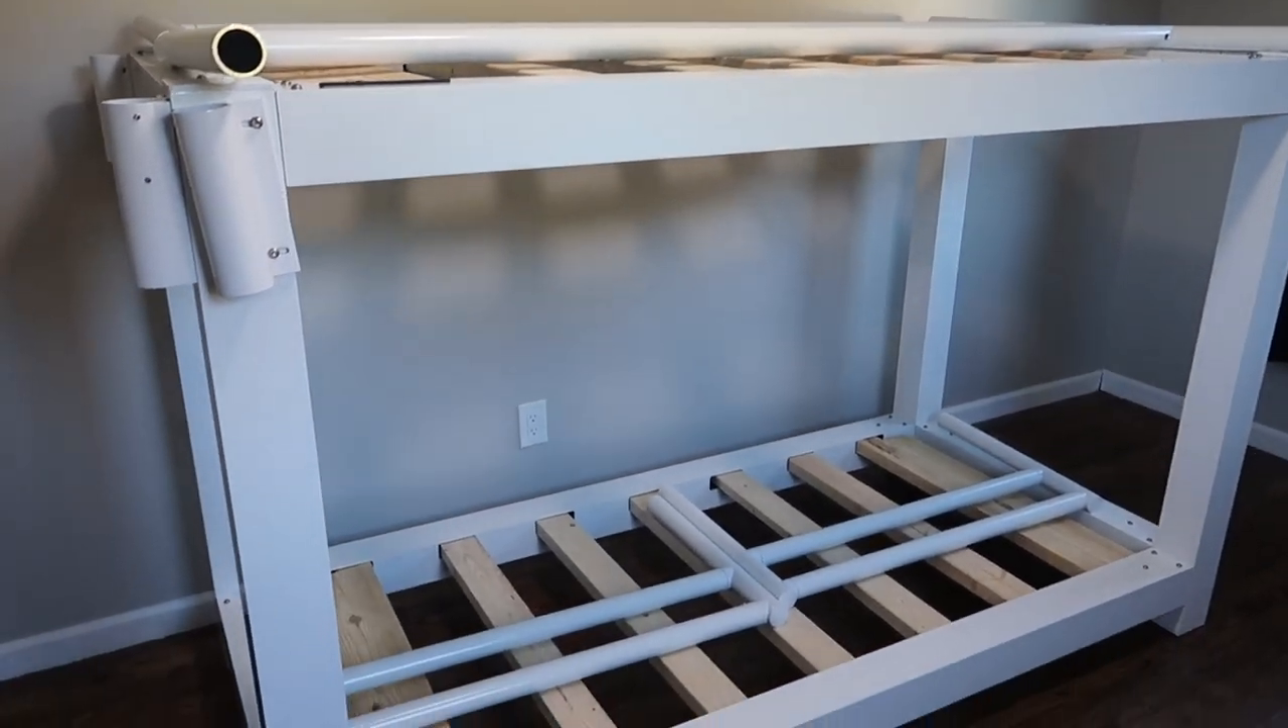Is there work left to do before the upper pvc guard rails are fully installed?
Yes.